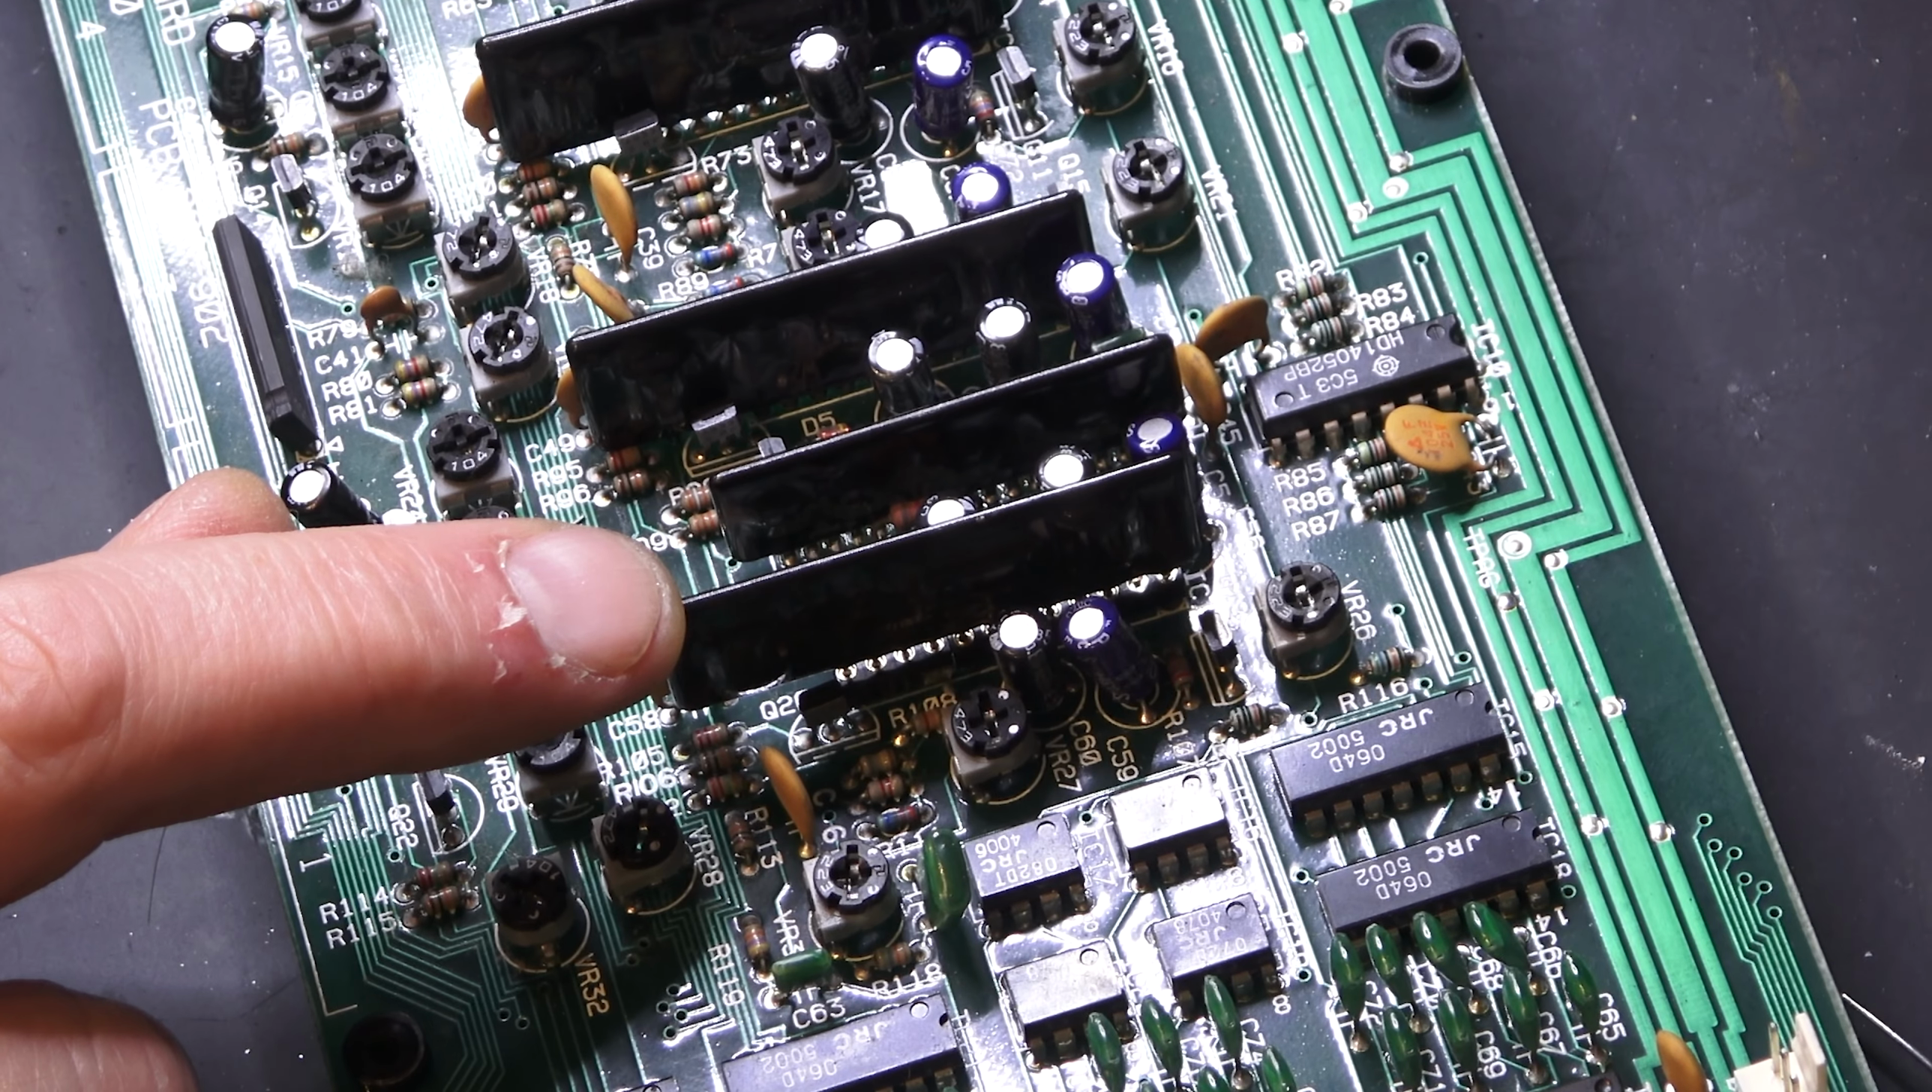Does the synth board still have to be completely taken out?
No.